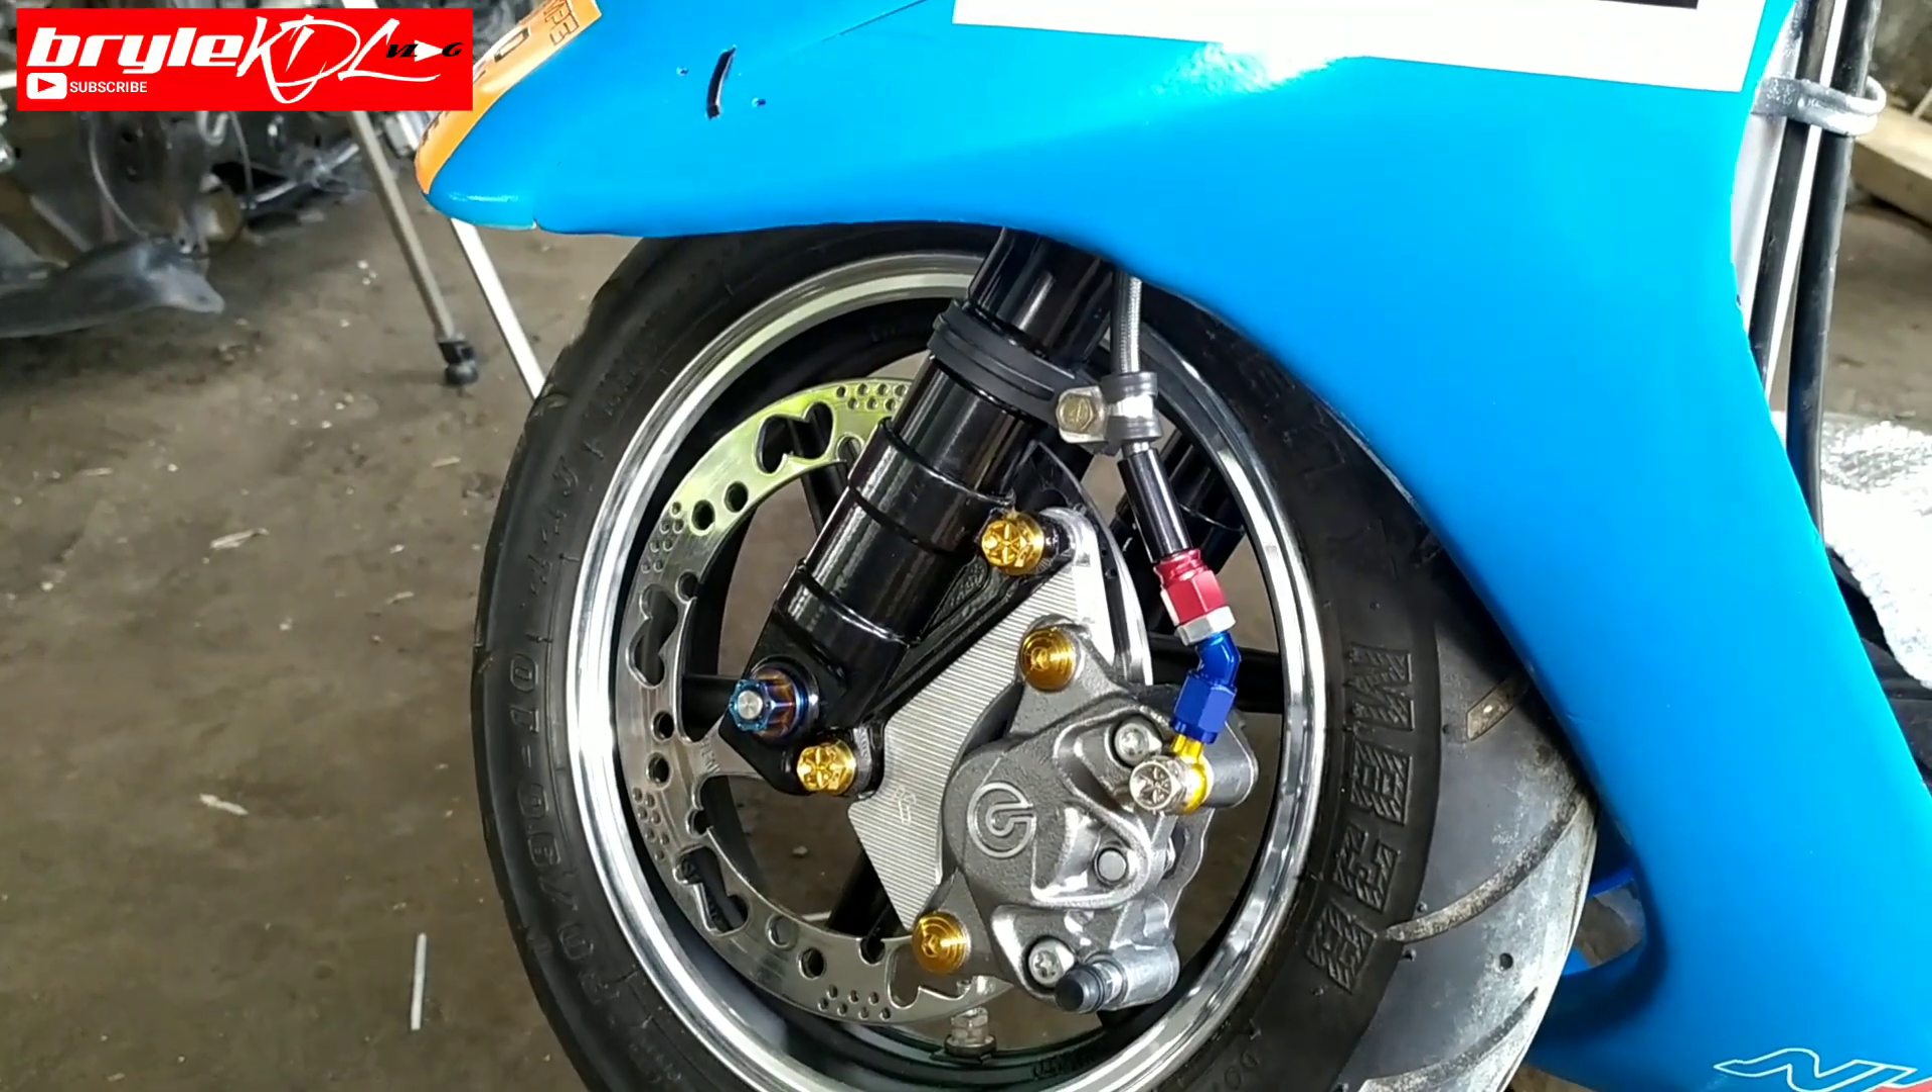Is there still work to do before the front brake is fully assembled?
No.